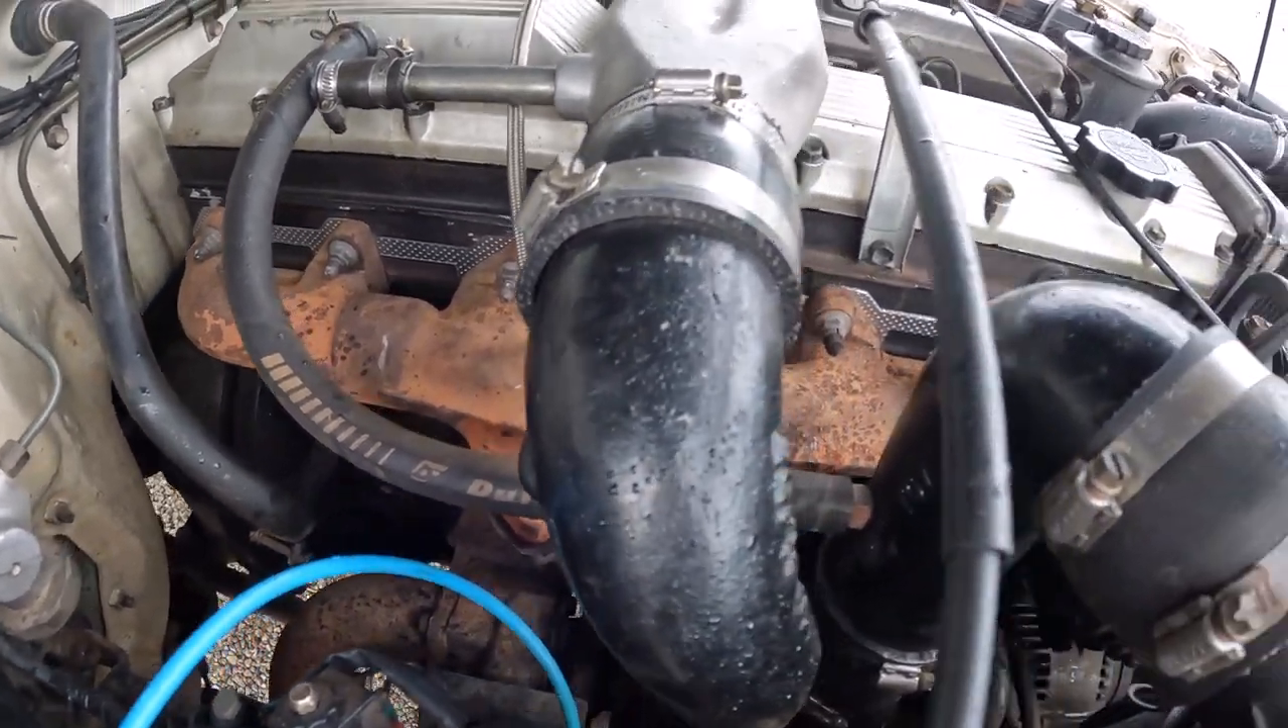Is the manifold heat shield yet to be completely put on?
Yes.